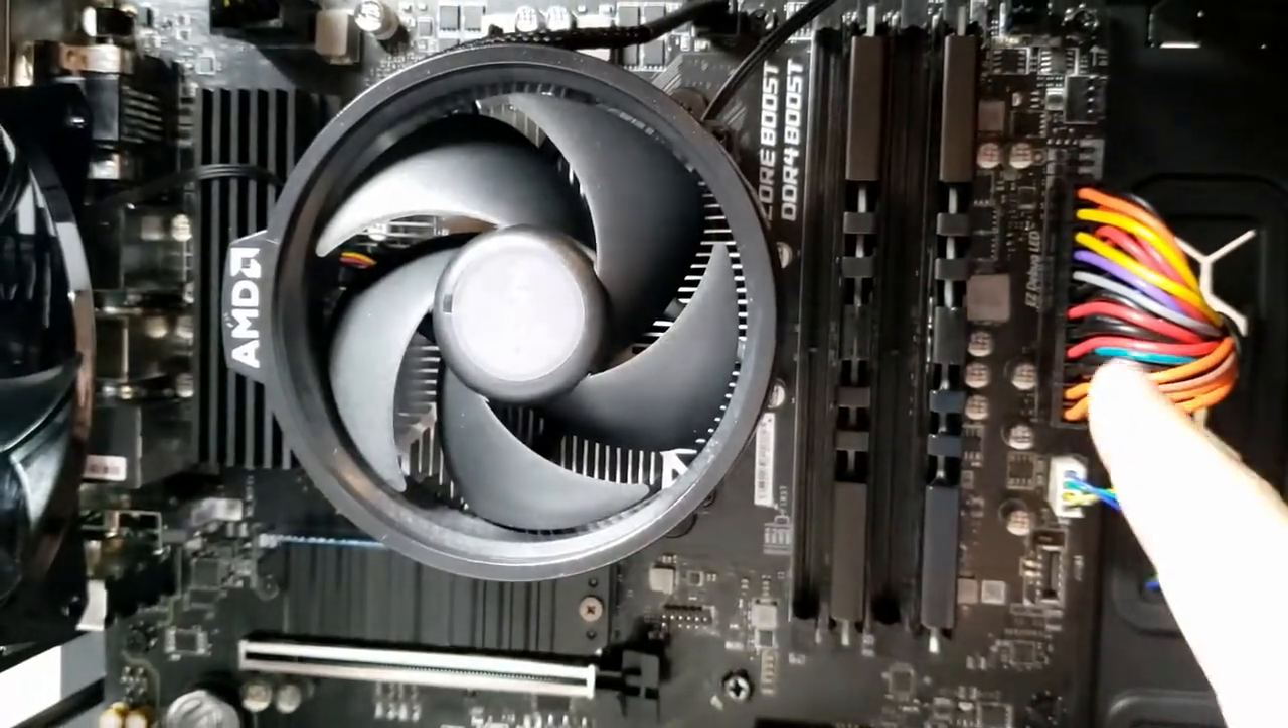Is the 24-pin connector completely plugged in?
Yes.